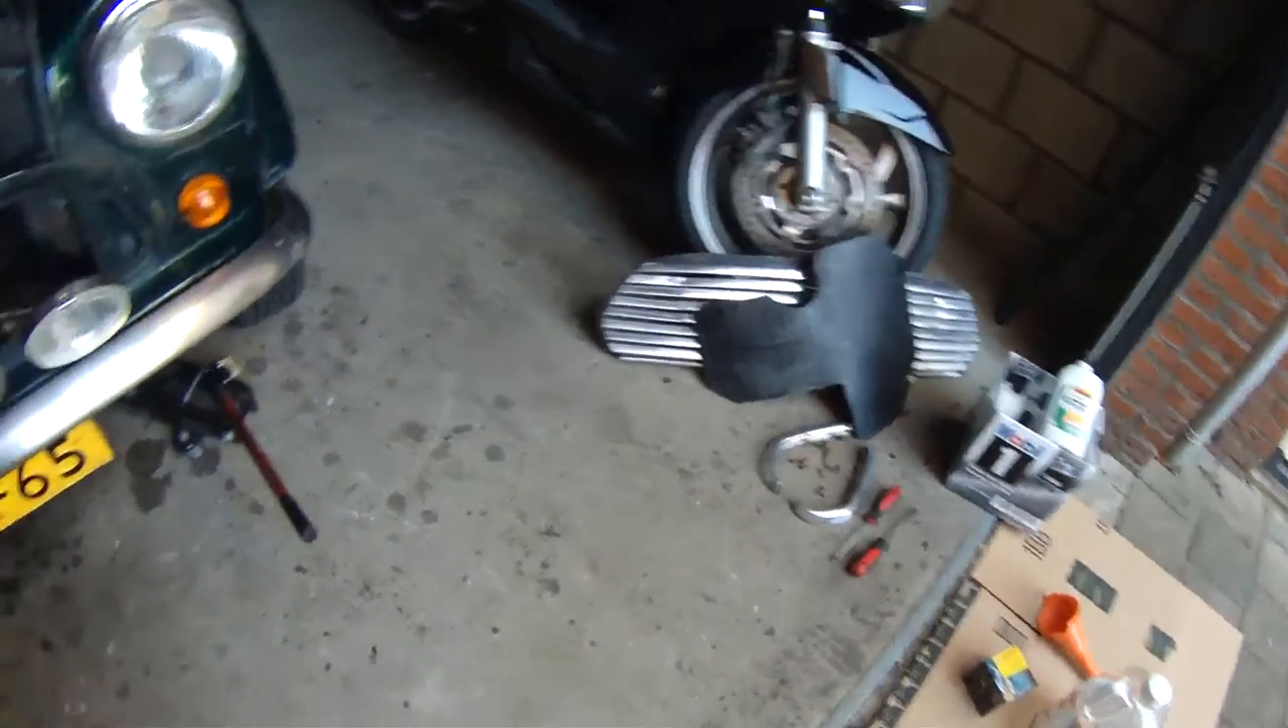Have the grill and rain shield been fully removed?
Yes.